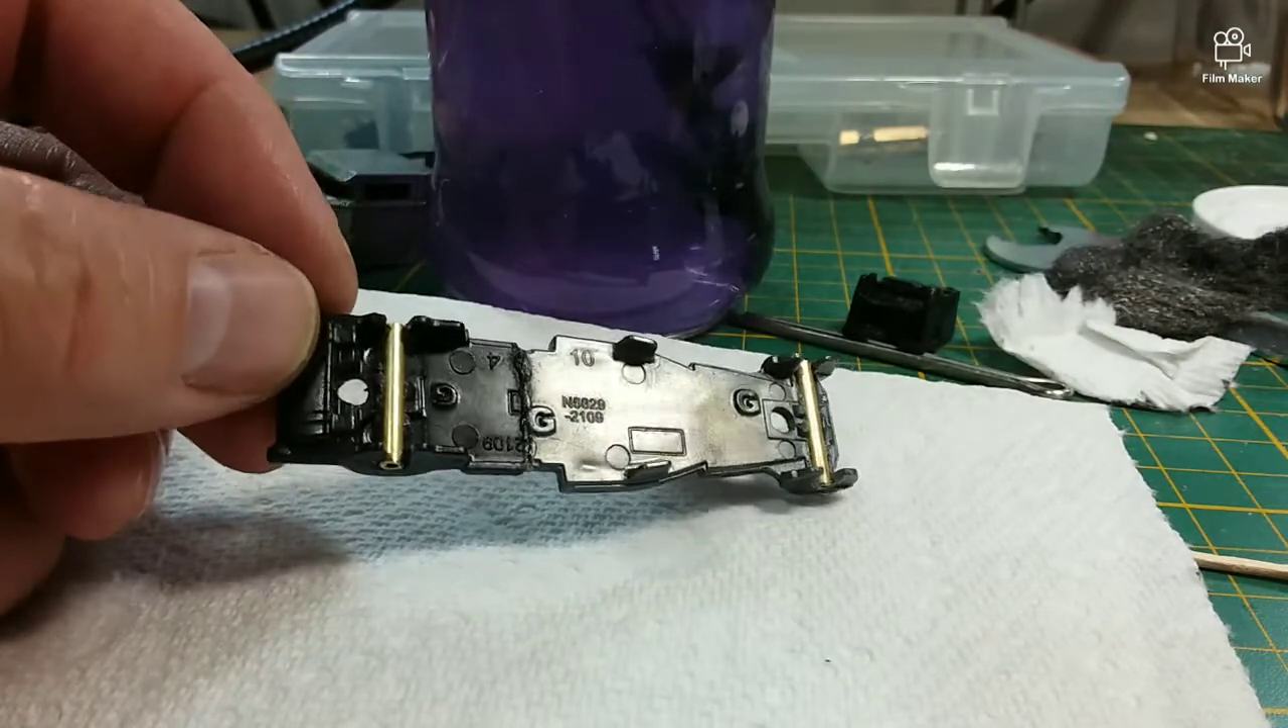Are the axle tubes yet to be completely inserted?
No.